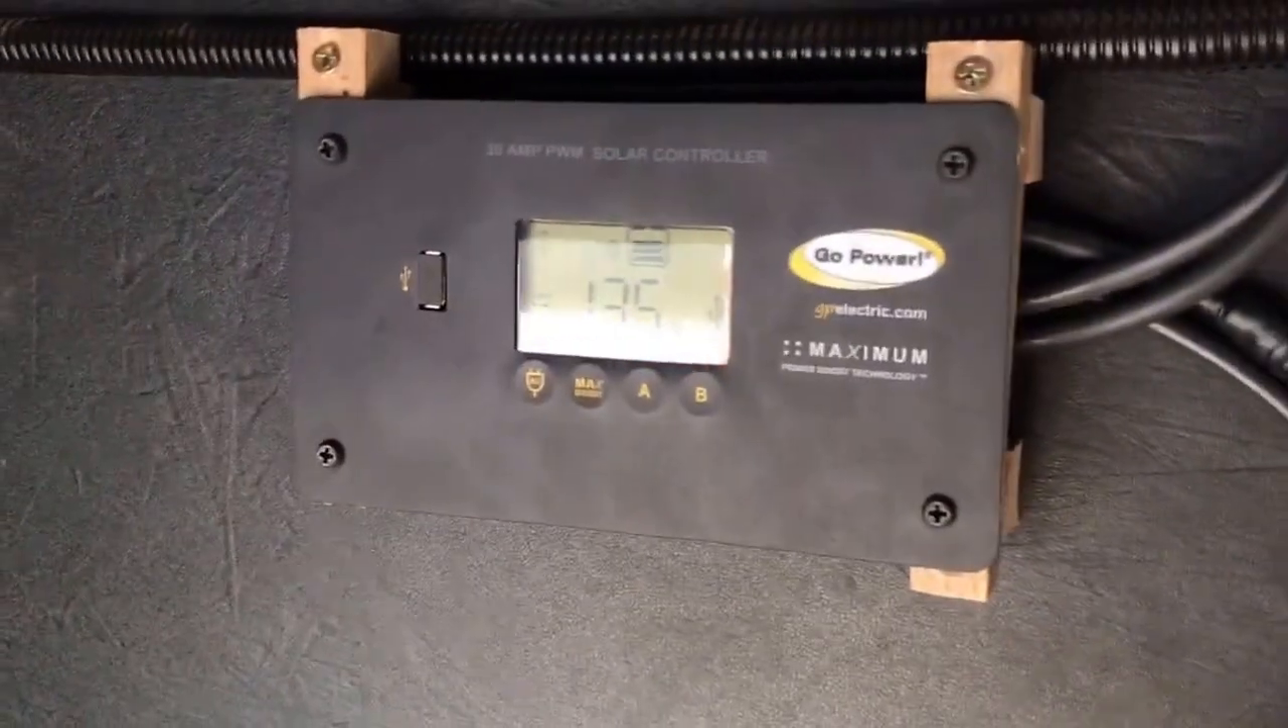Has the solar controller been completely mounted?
Yes.